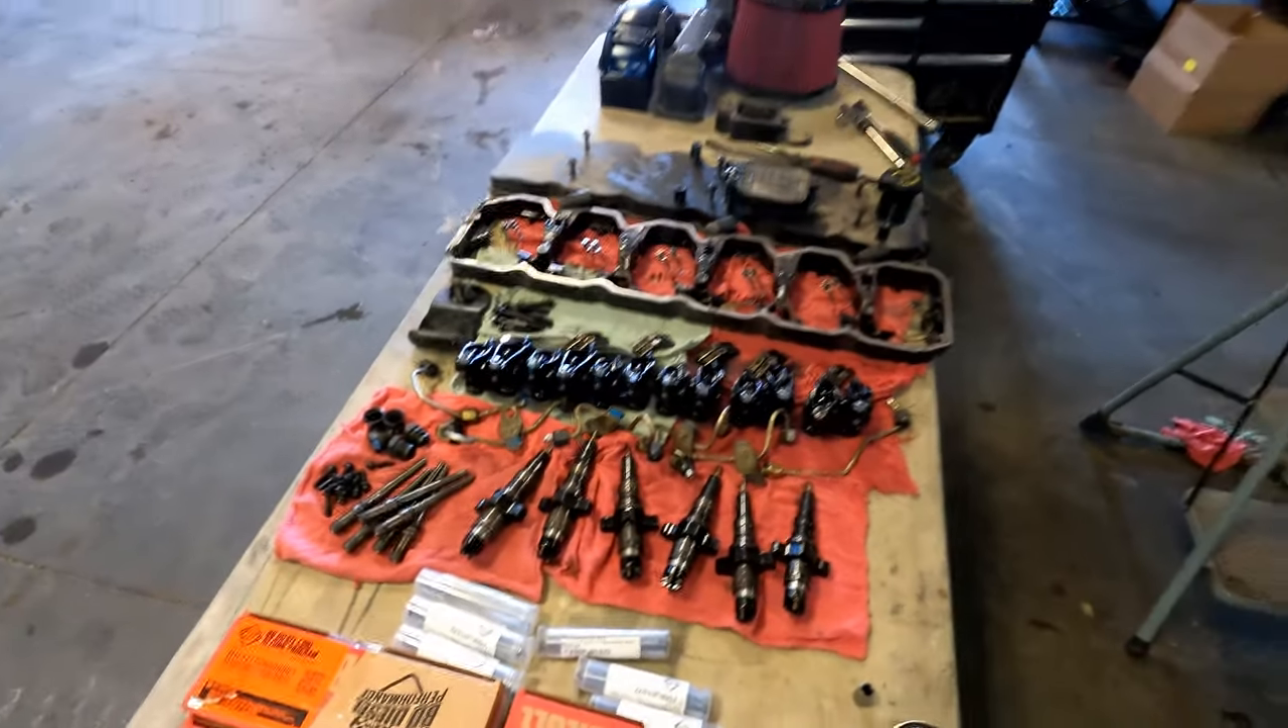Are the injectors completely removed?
Yes.